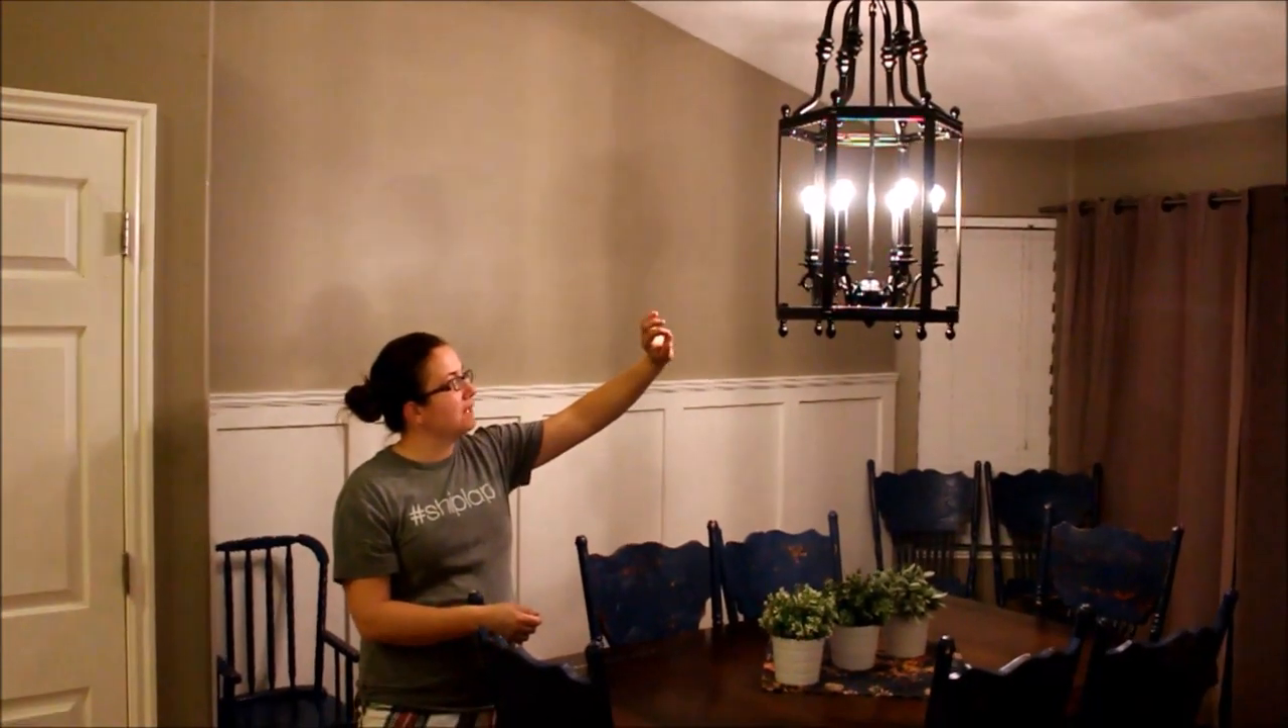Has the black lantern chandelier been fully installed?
Yes.